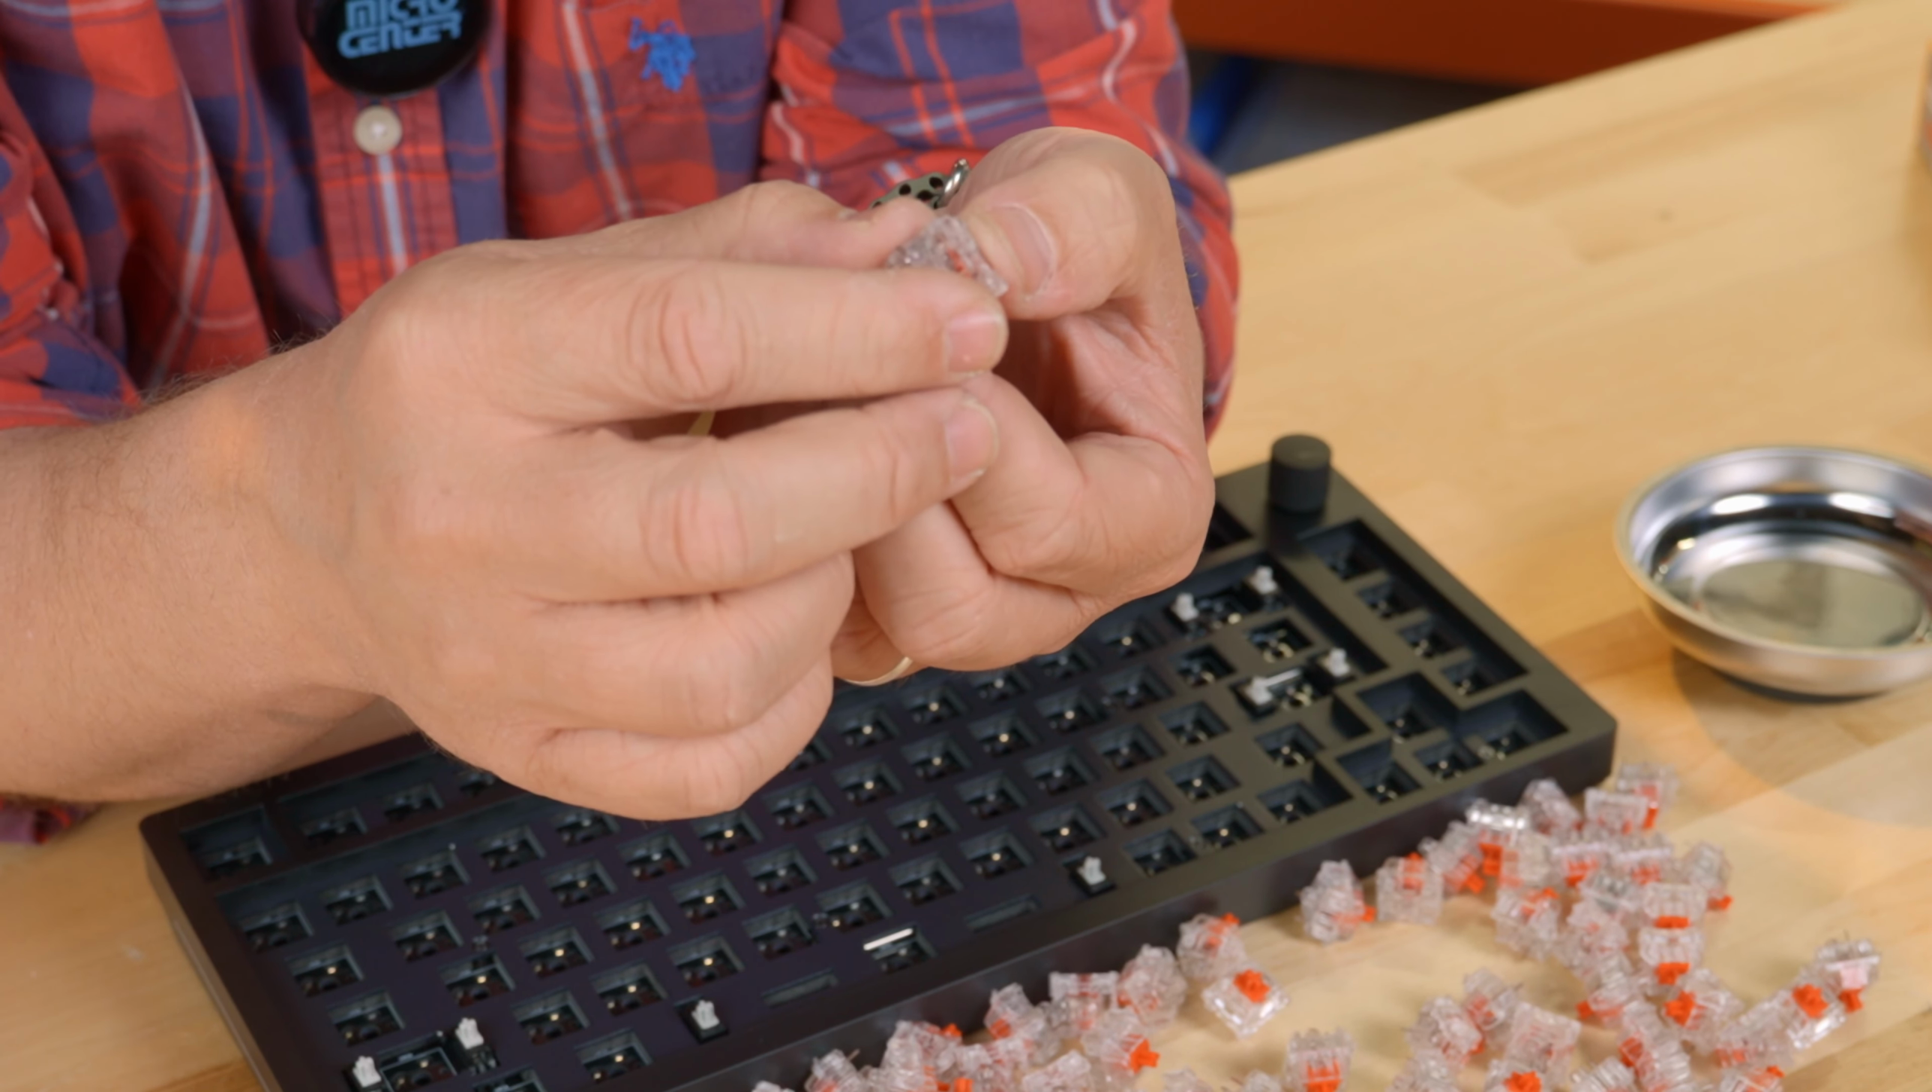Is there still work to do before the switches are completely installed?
Yes.